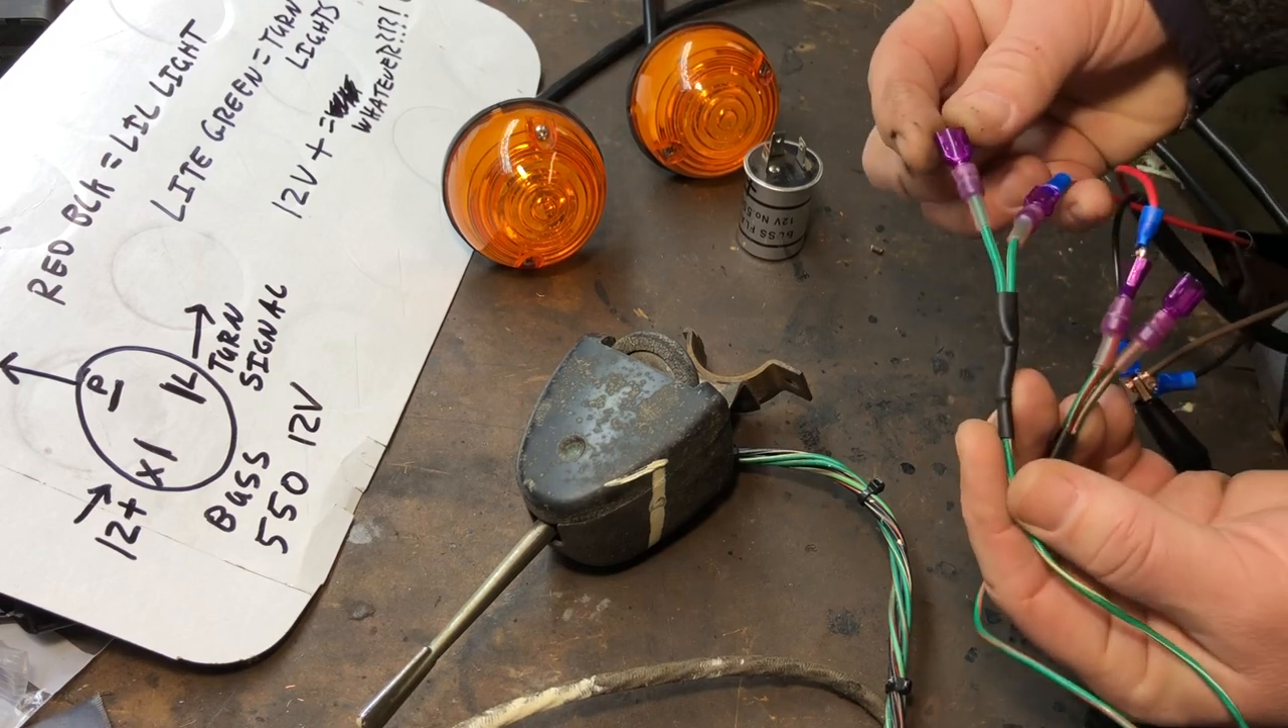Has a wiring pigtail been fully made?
Yes.